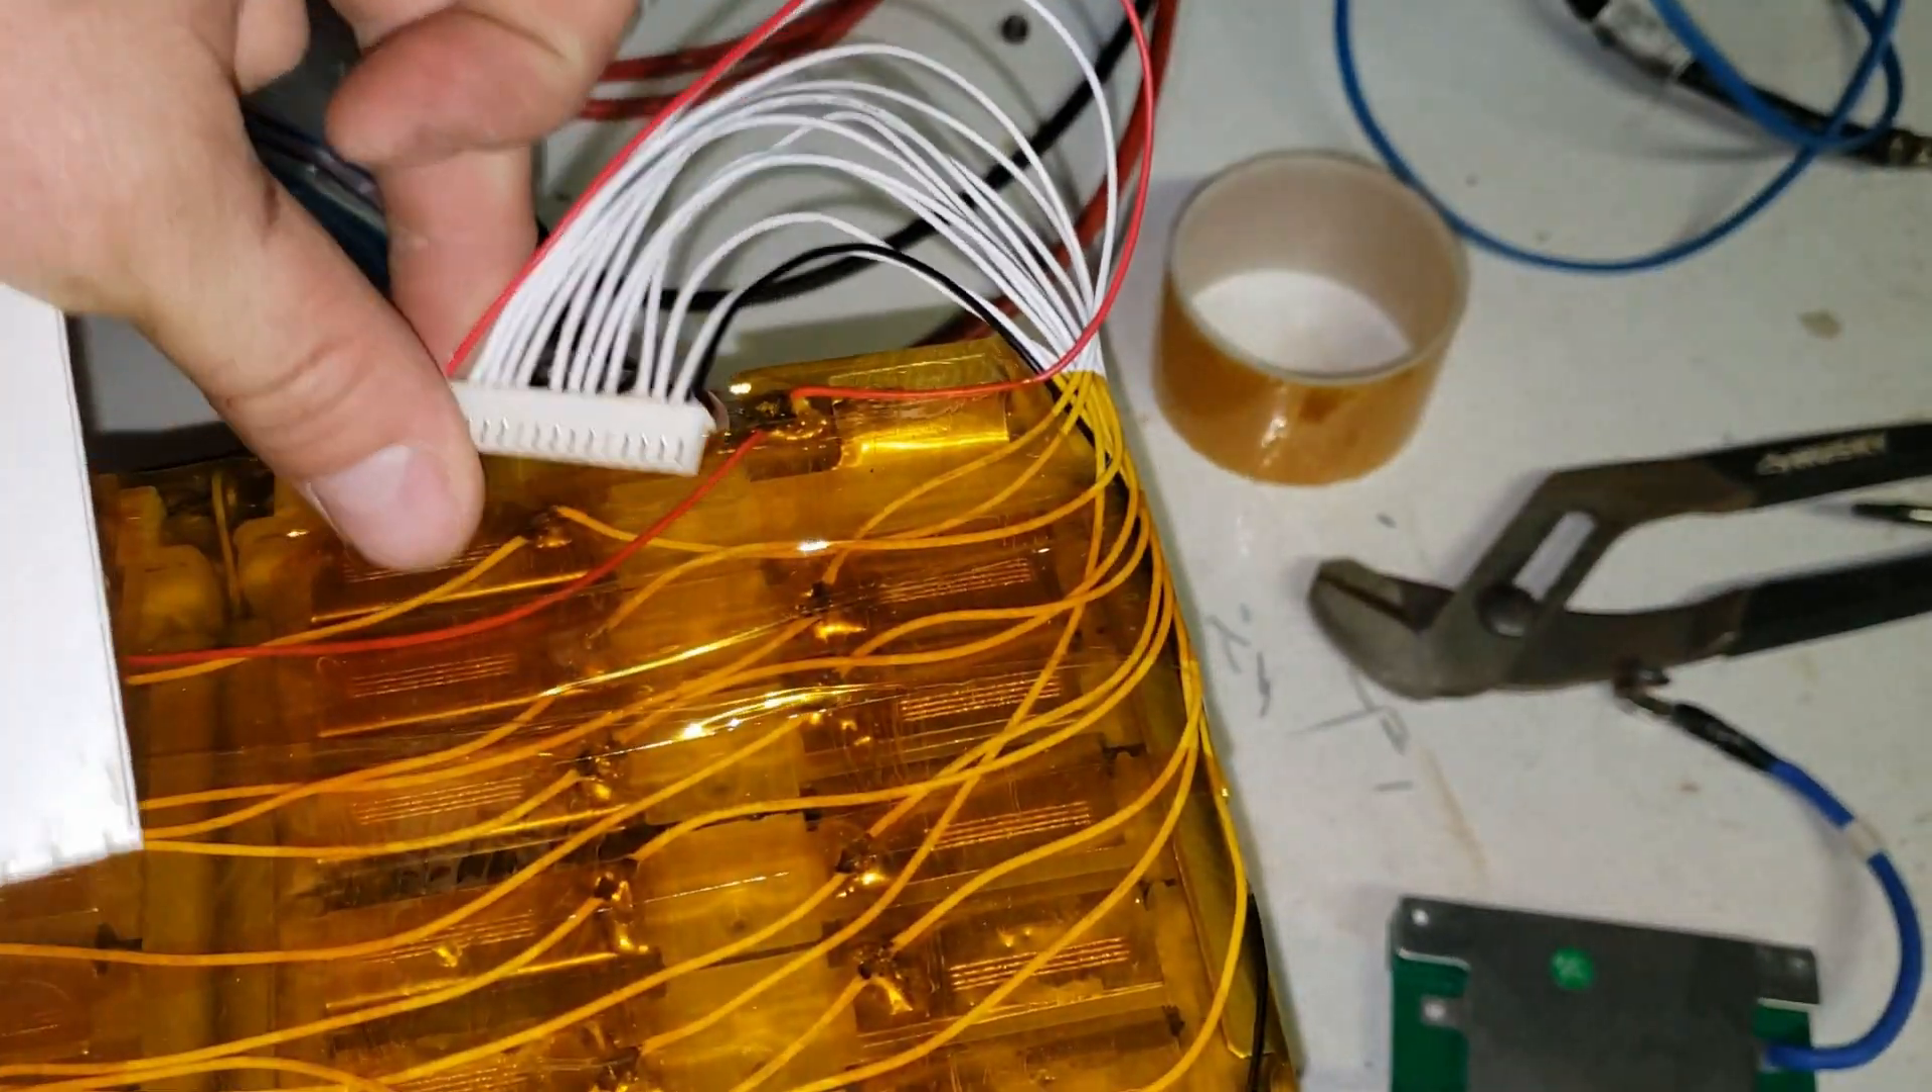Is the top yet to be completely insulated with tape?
No.